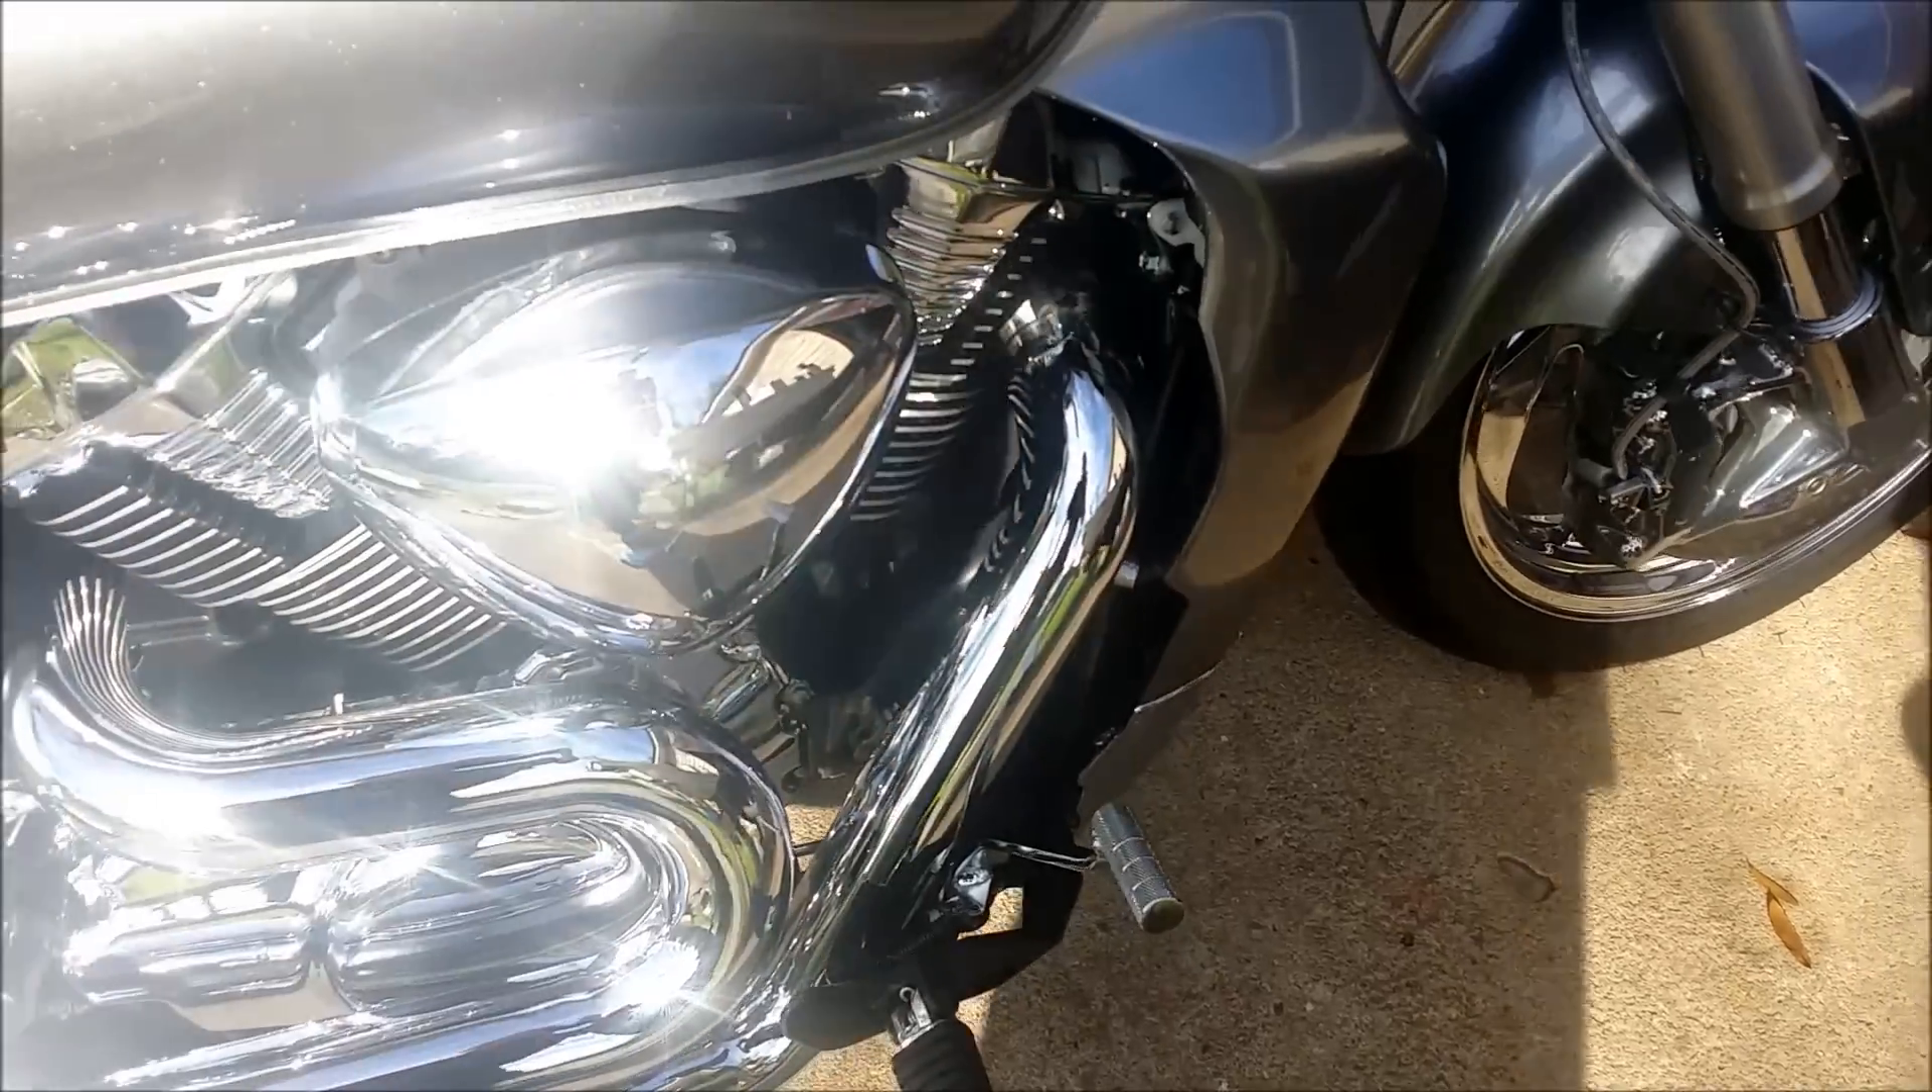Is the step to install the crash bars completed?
No.